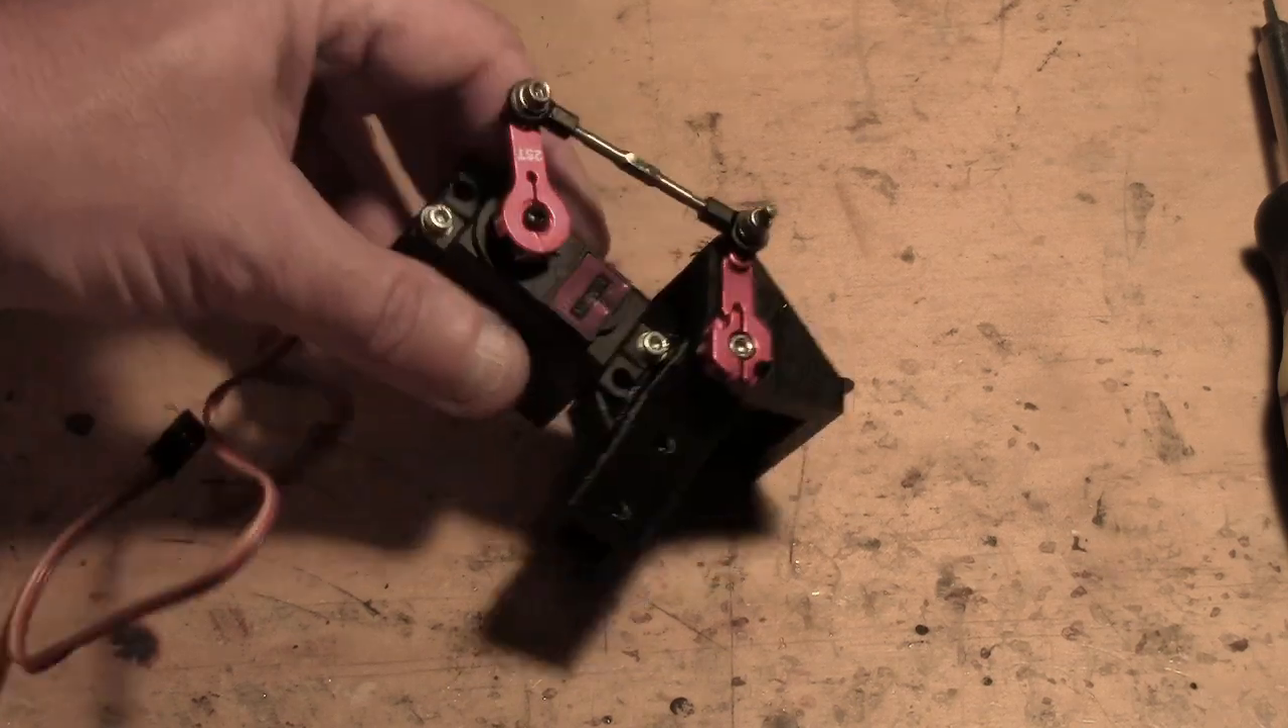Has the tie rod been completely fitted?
Yes.